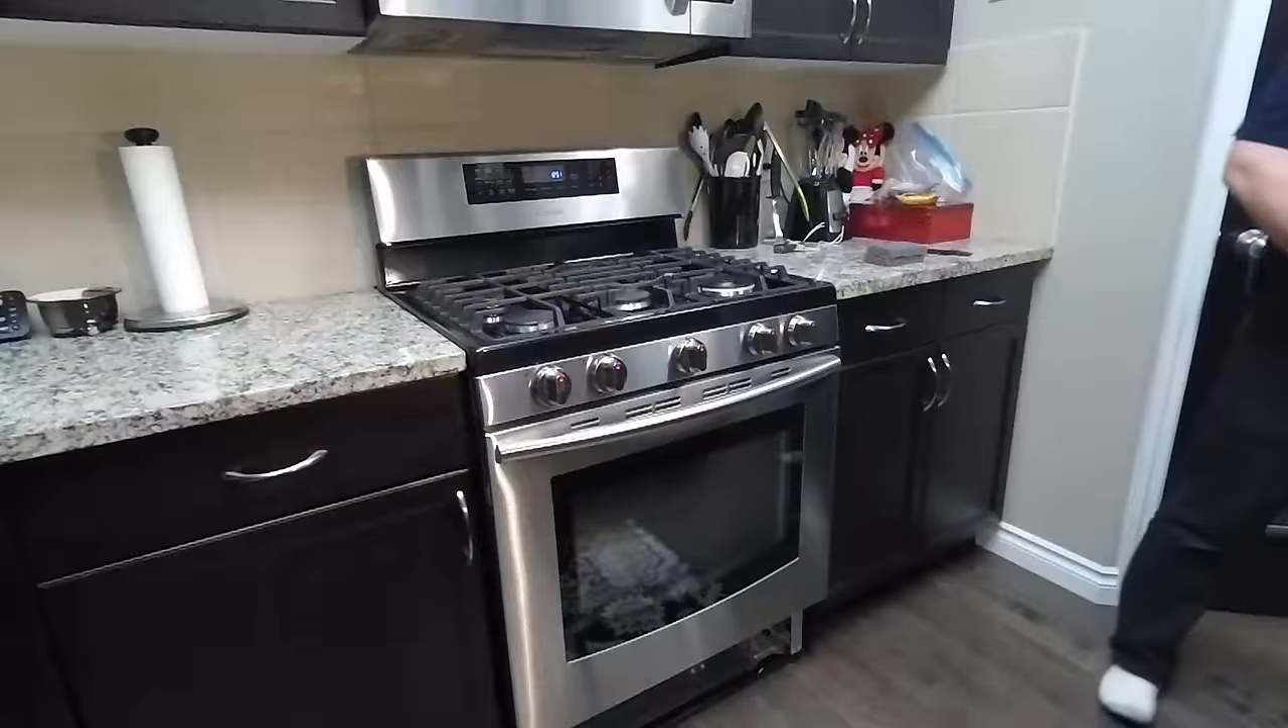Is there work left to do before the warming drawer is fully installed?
Yes.